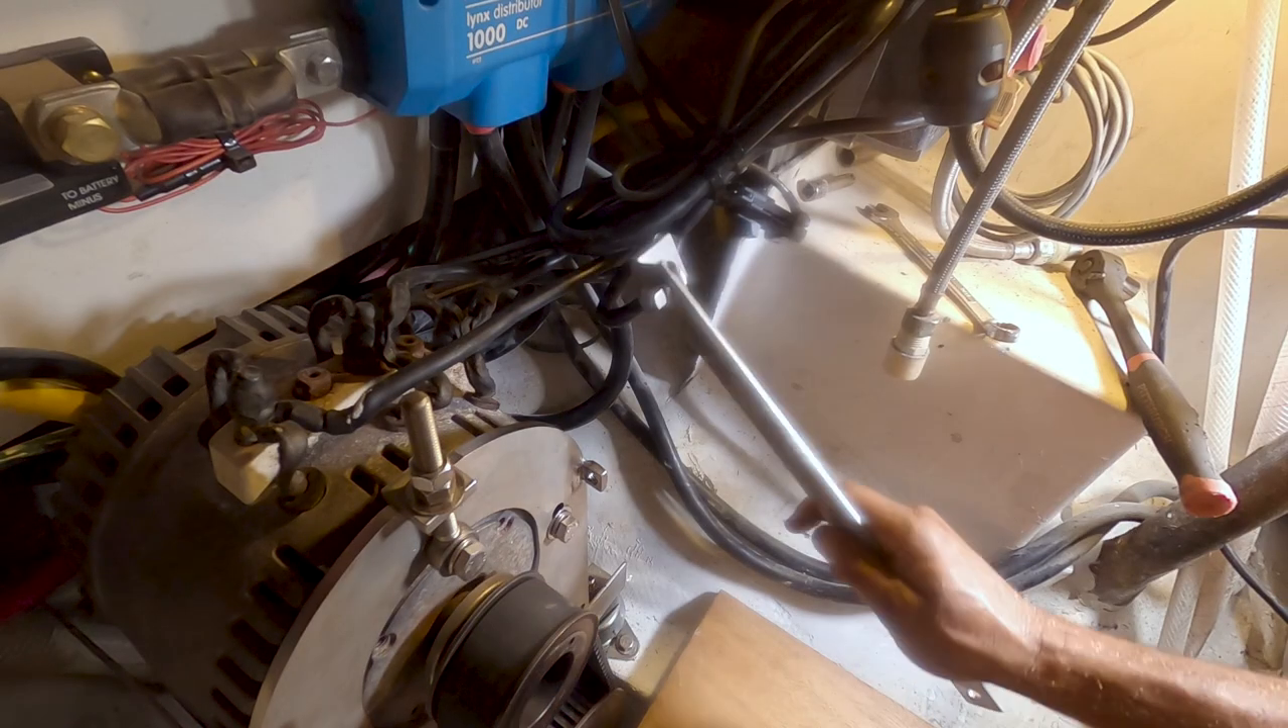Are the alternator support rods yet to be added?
Yes.